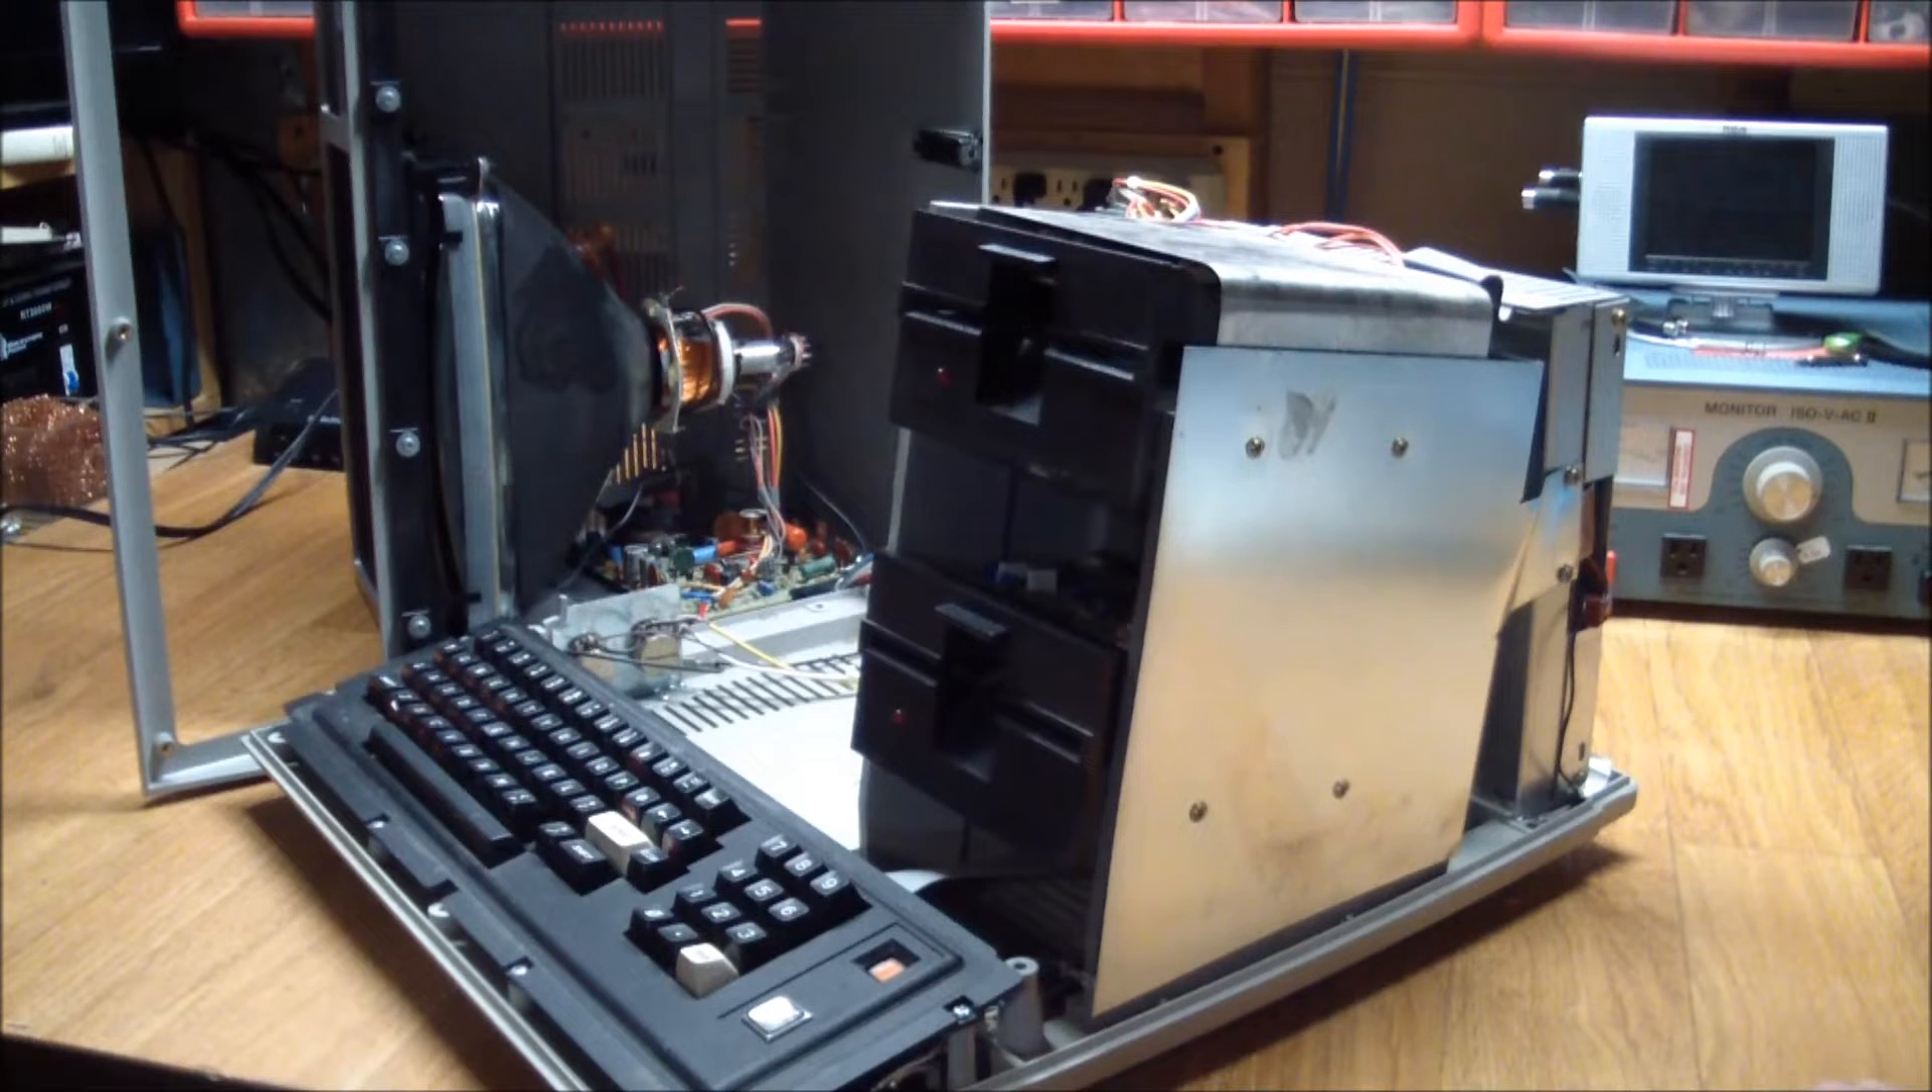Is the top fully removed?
Yes.